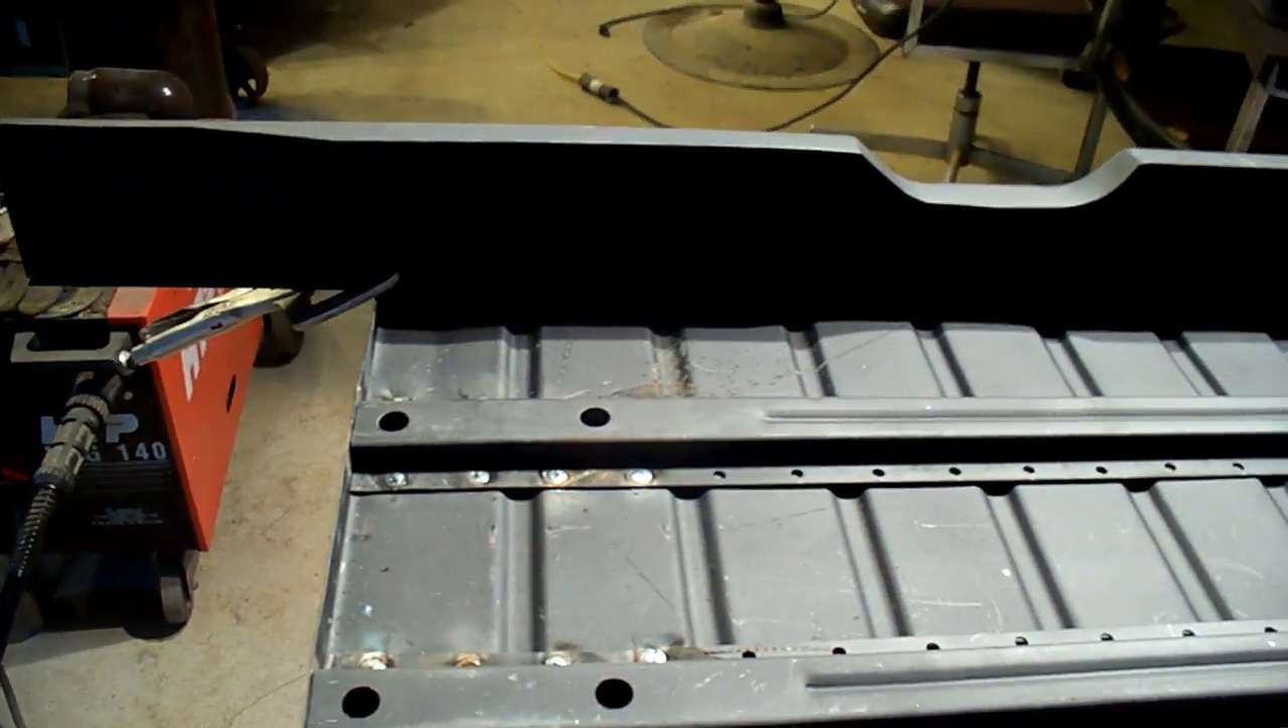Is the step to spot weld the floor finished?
No.